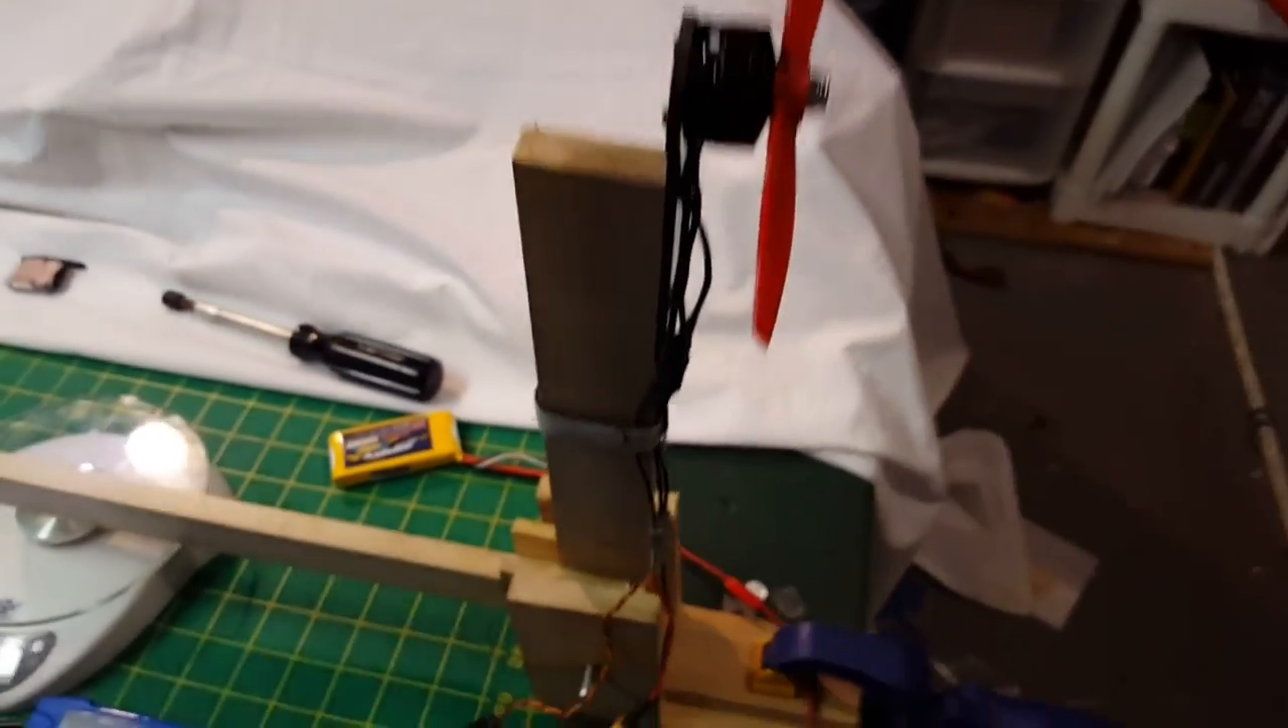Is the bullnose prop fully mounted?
Yes.